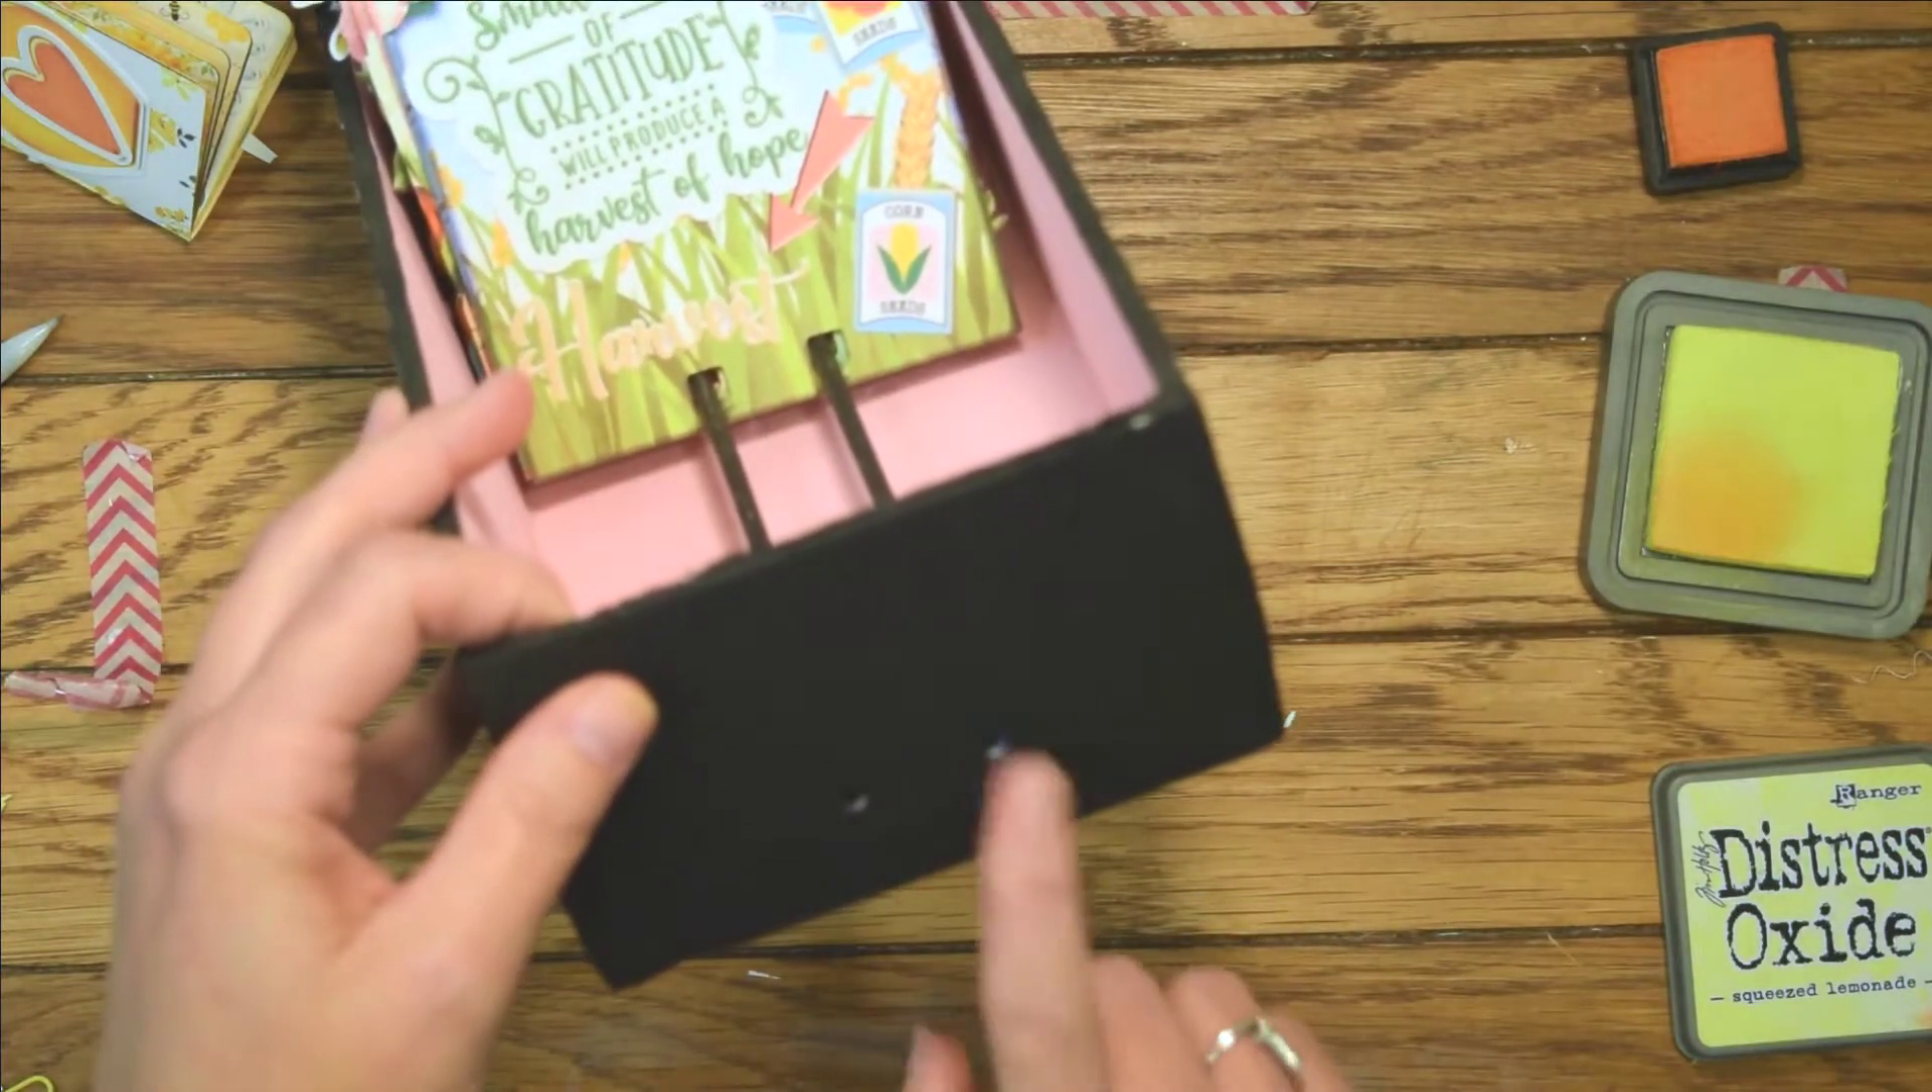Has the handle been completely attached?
No.